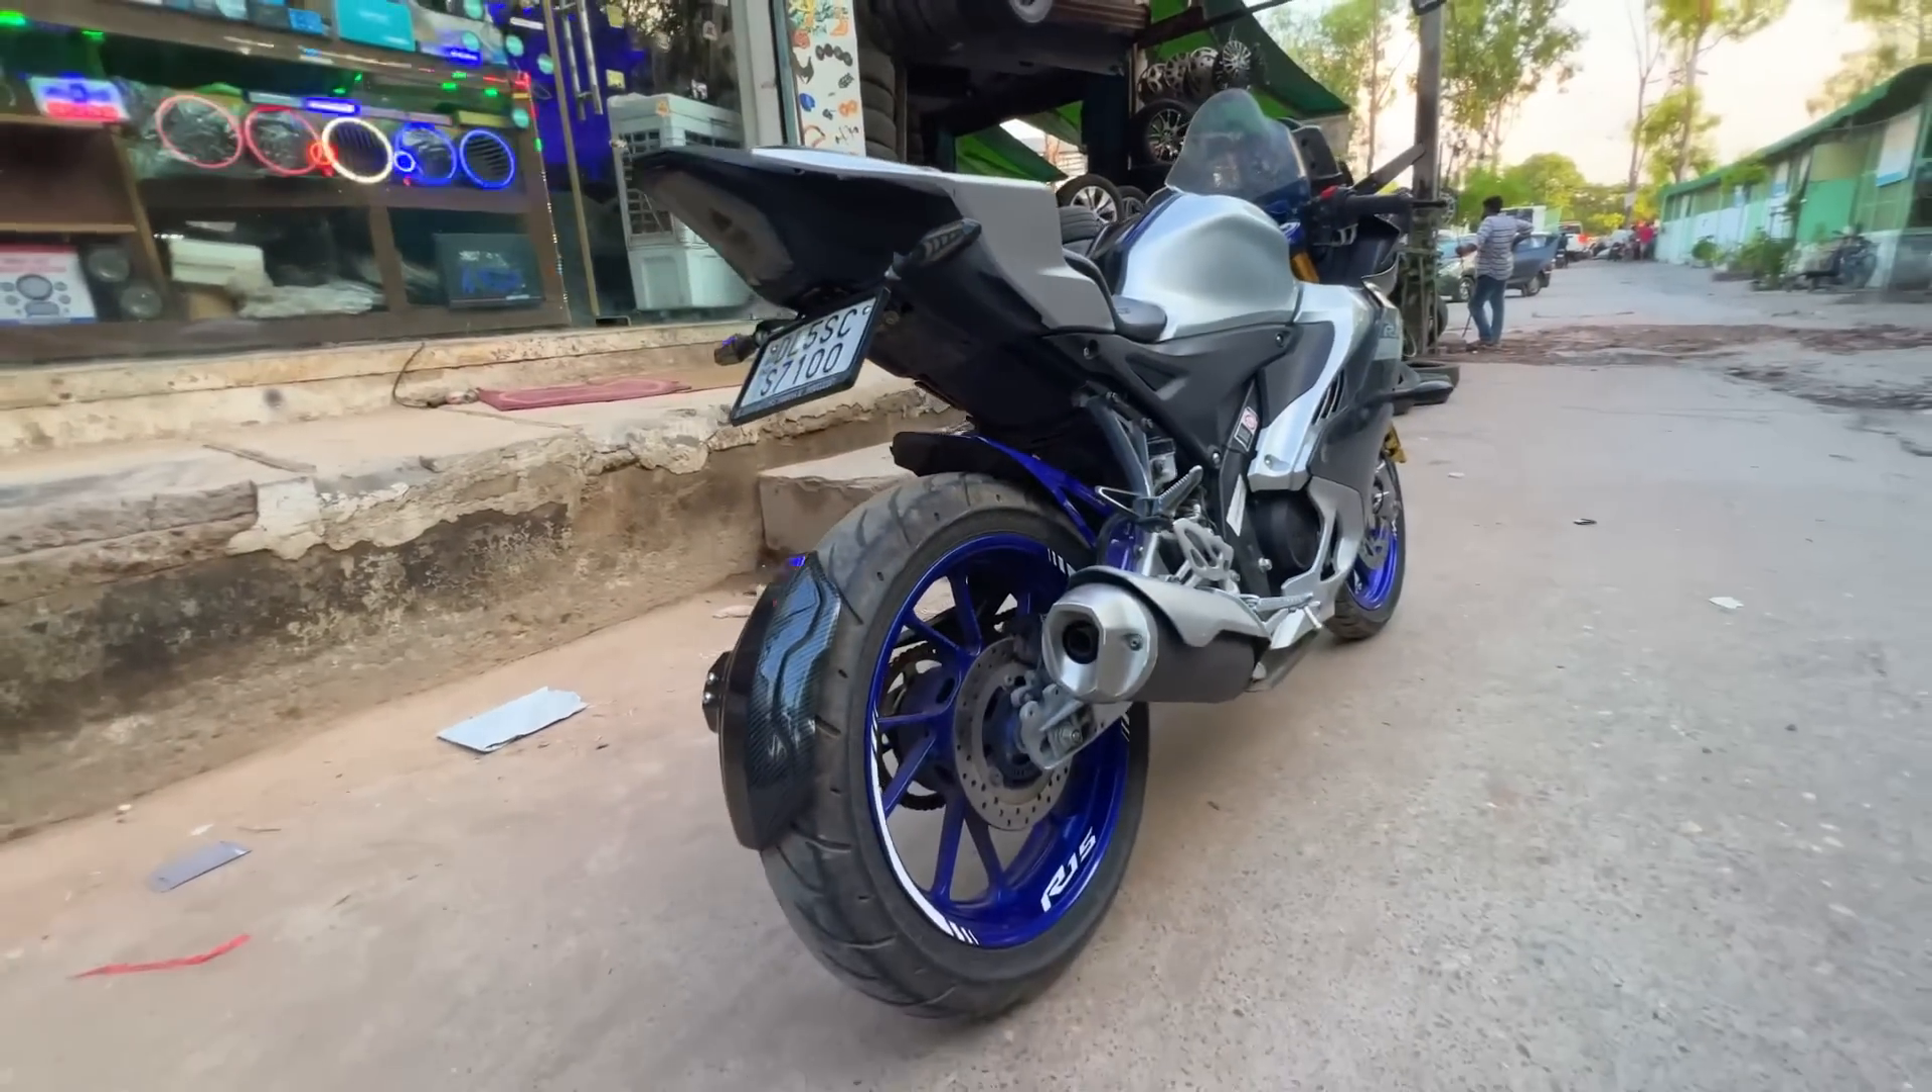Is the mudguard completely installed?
Yes.